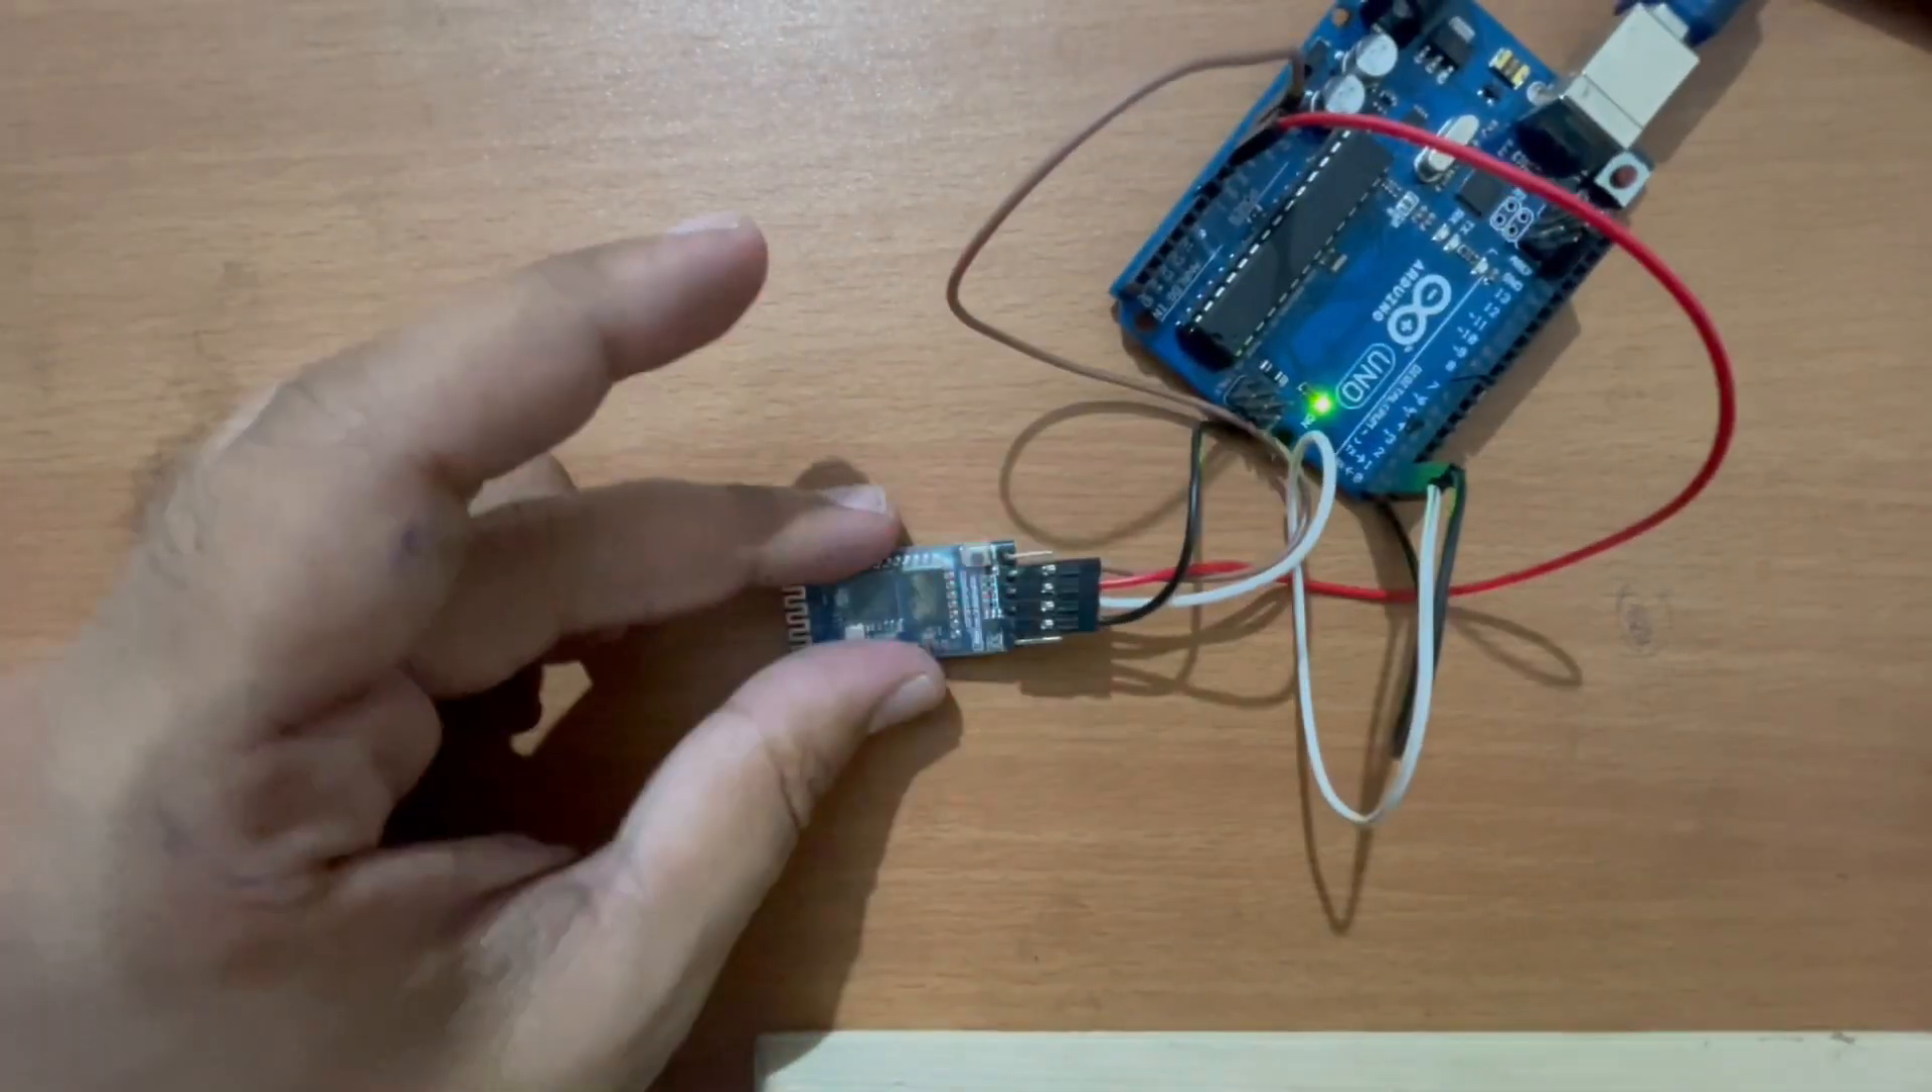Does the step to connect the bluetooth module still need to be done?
No.